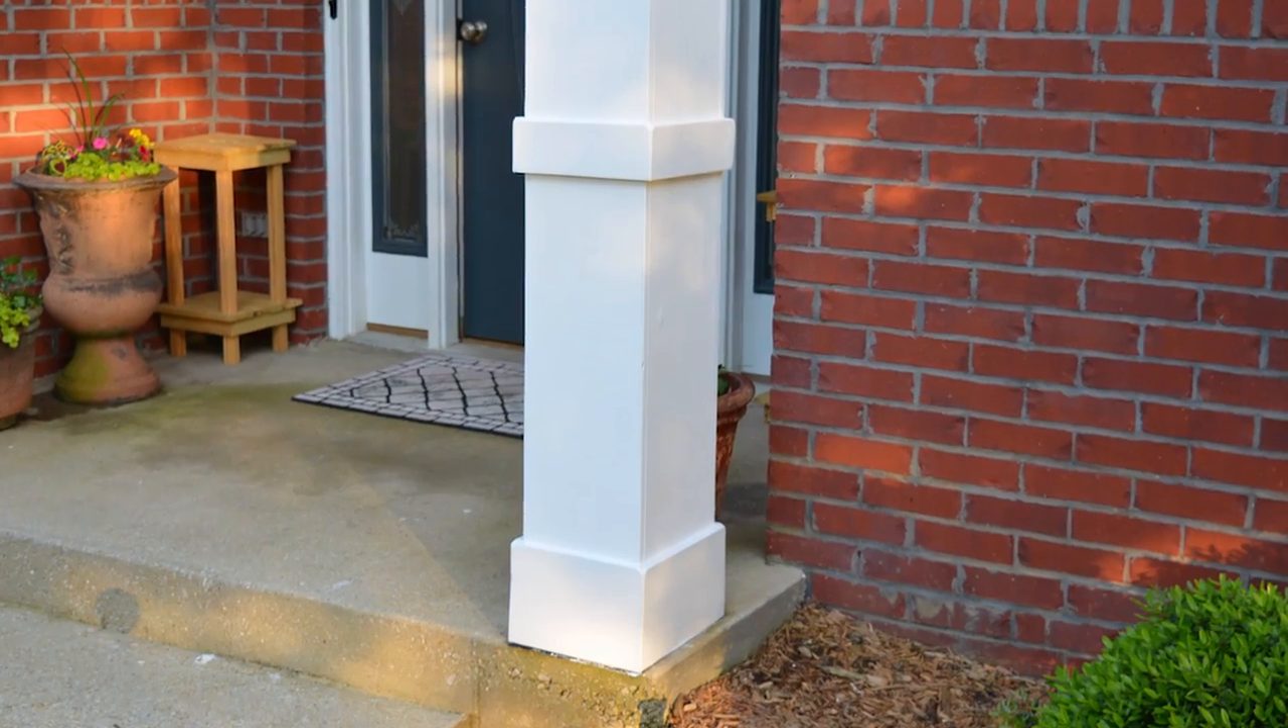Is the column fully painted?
Yes.